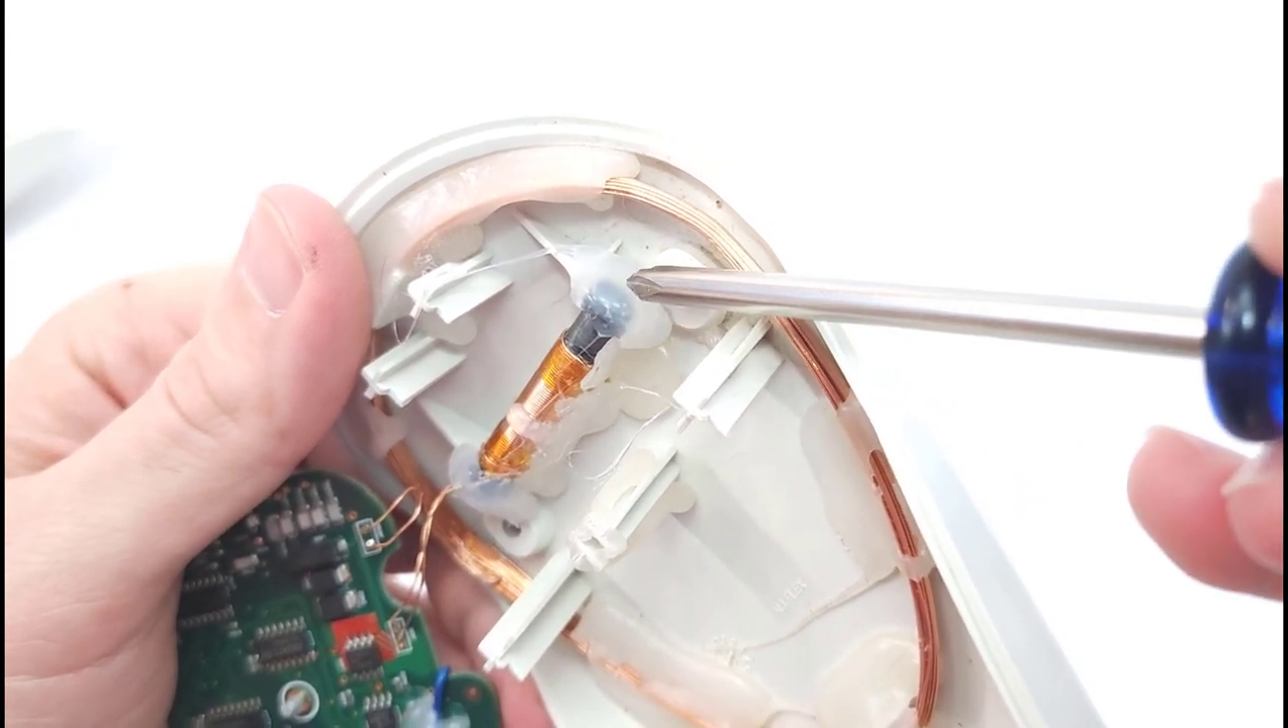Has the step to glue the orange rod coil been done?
Yes.